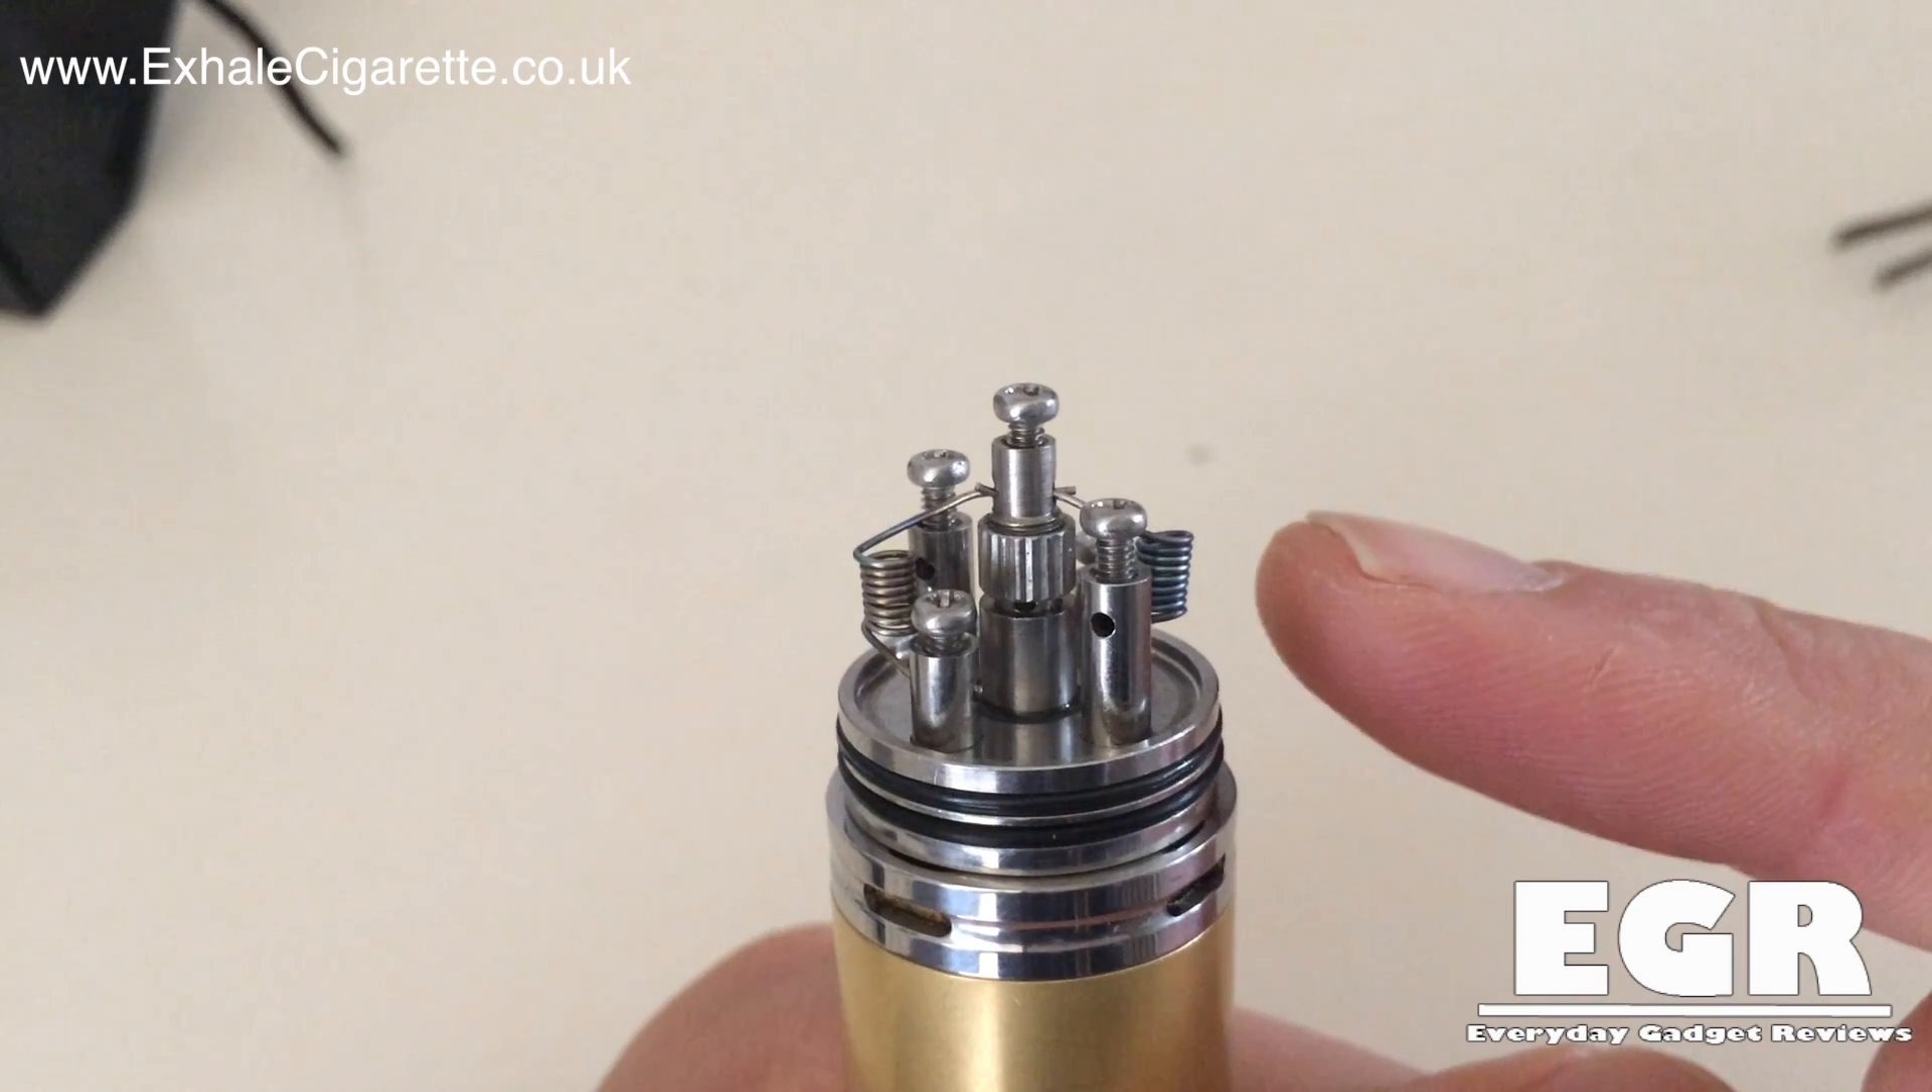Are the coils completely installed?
Yes.